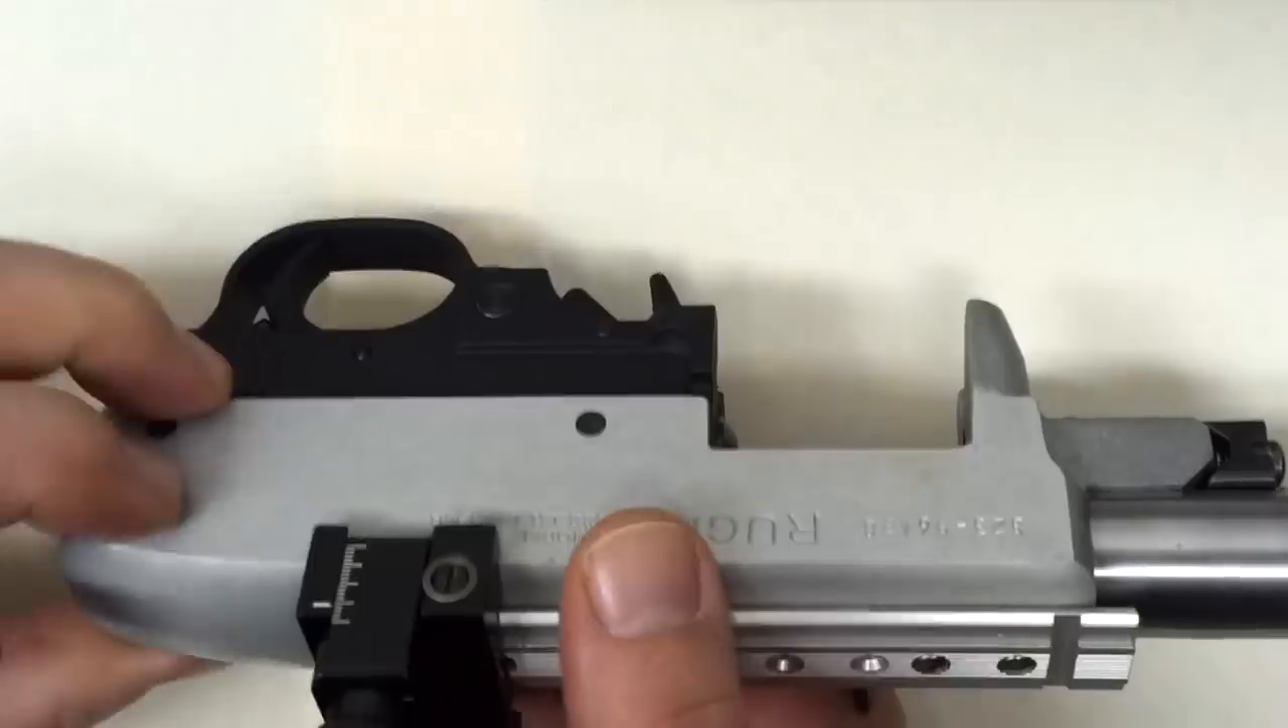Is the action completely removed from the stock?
Yes.